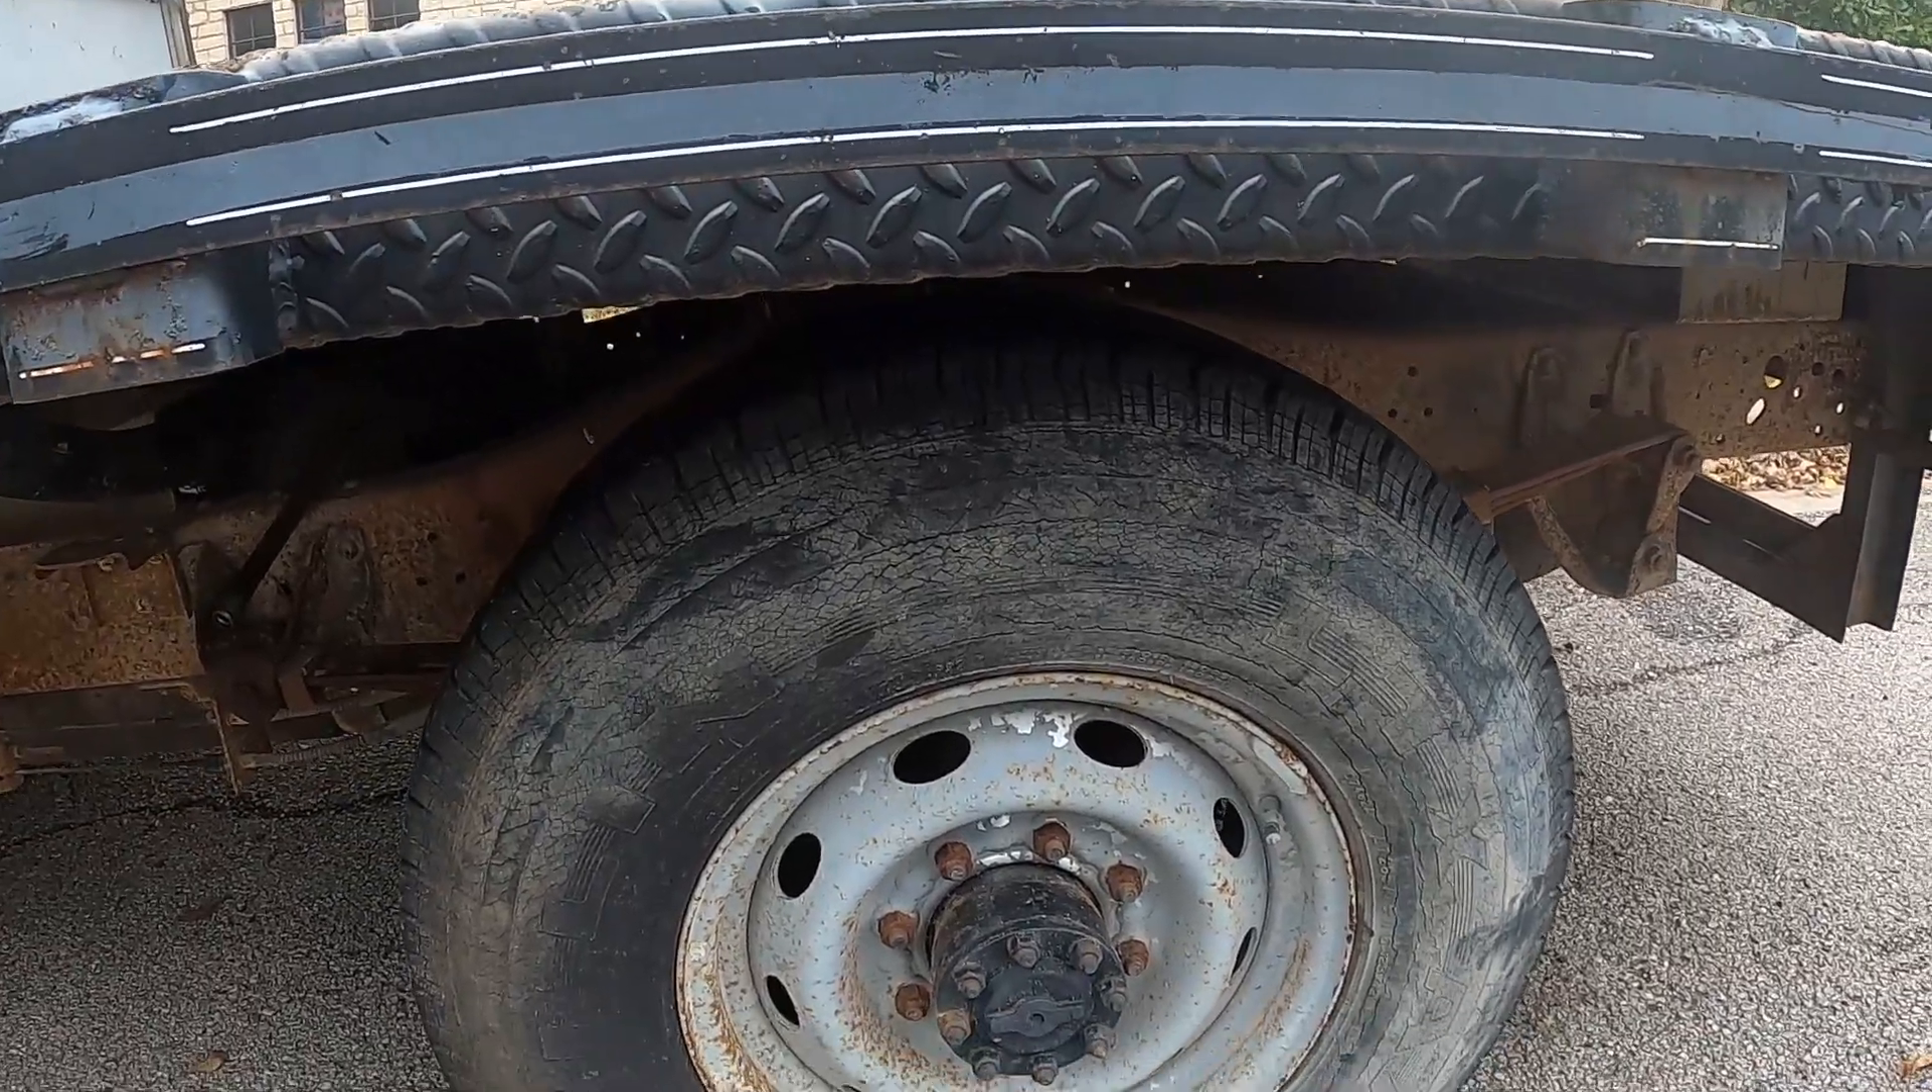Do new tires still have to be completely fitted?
Yes.